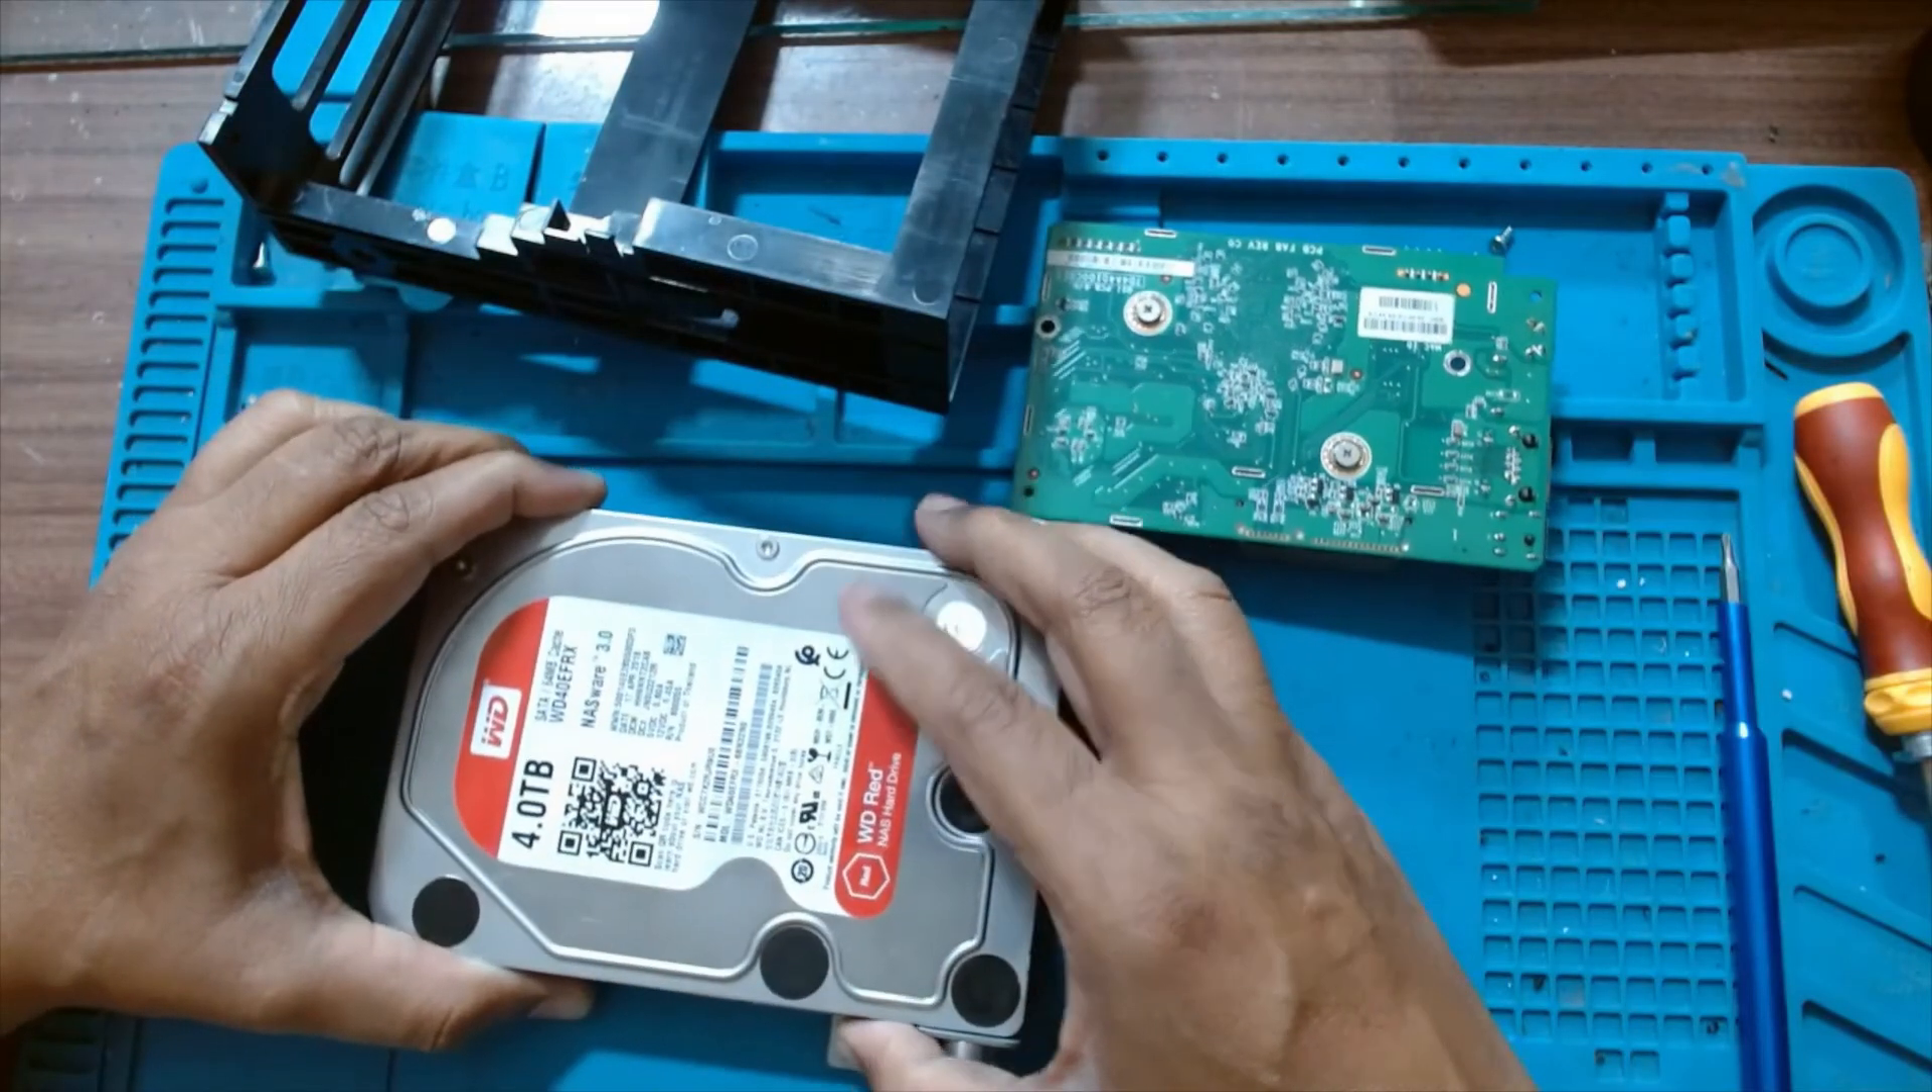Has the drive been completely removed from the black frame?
Yes.